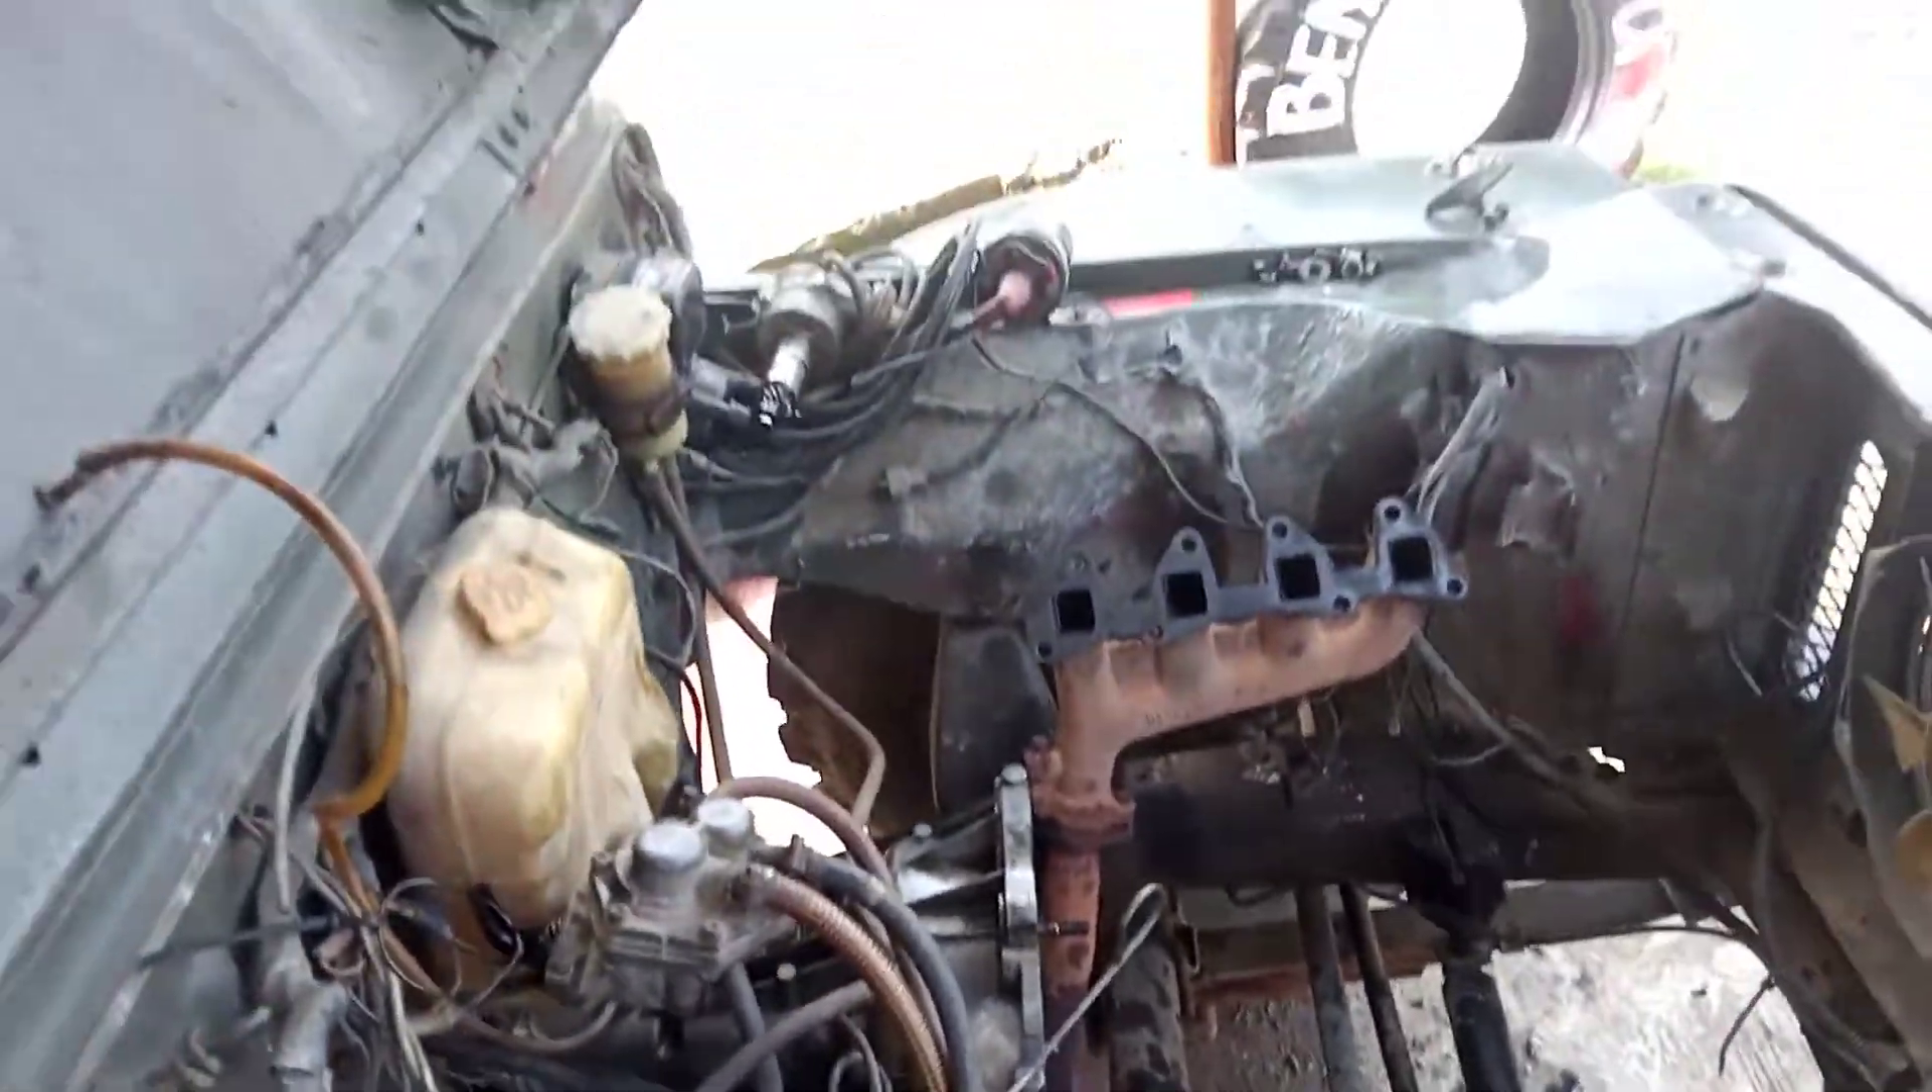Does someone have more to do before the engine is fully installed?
Yes.